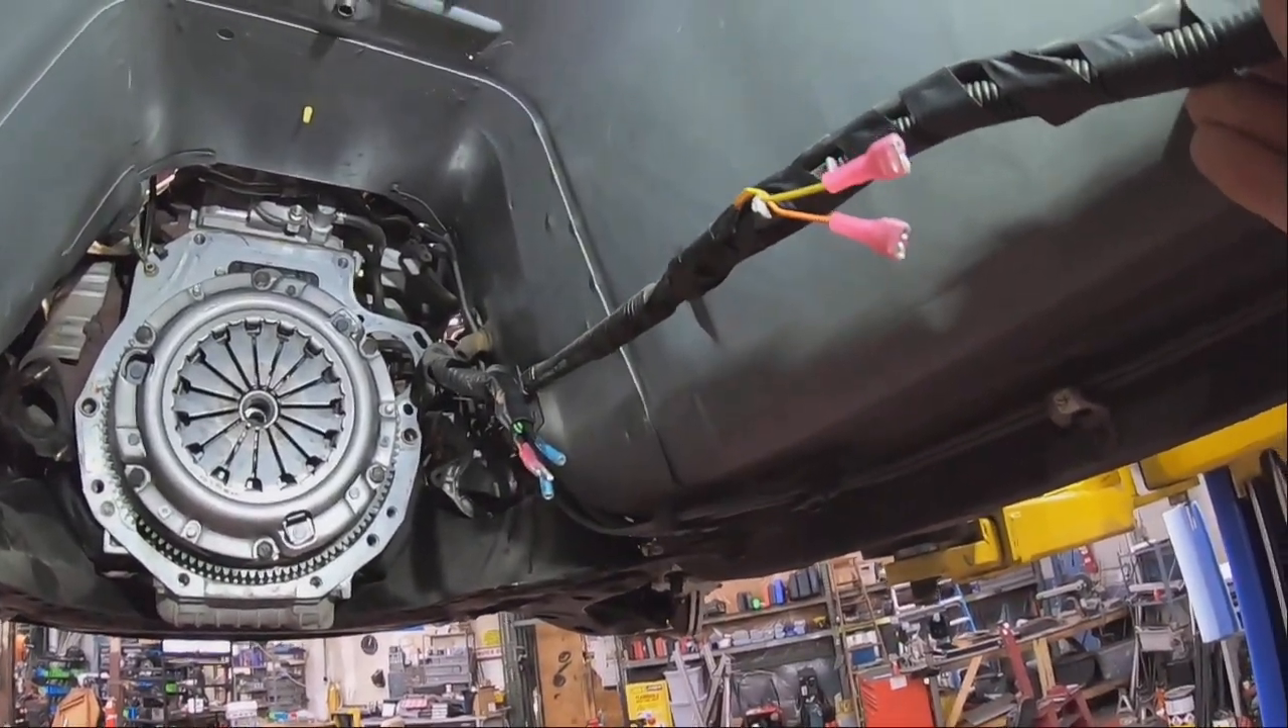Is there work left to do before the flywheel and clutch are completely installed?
No.